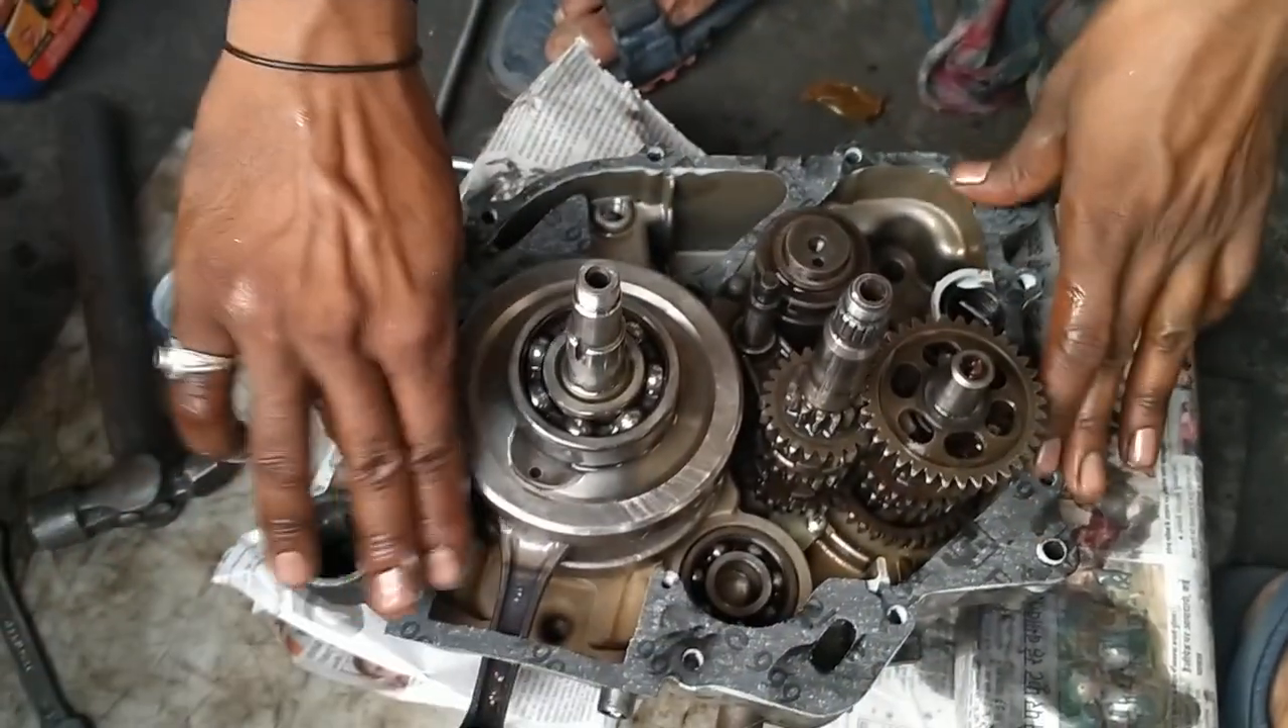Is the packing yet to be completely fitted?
No.